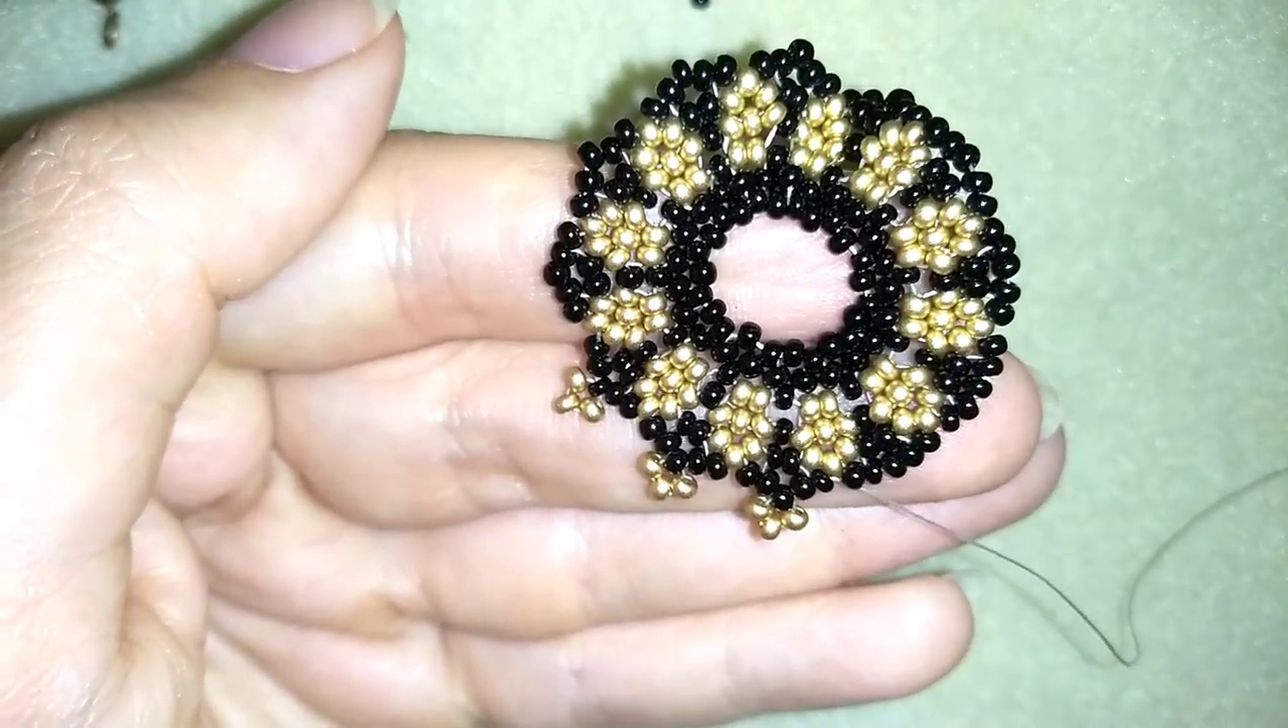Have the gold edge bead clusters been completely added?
No.